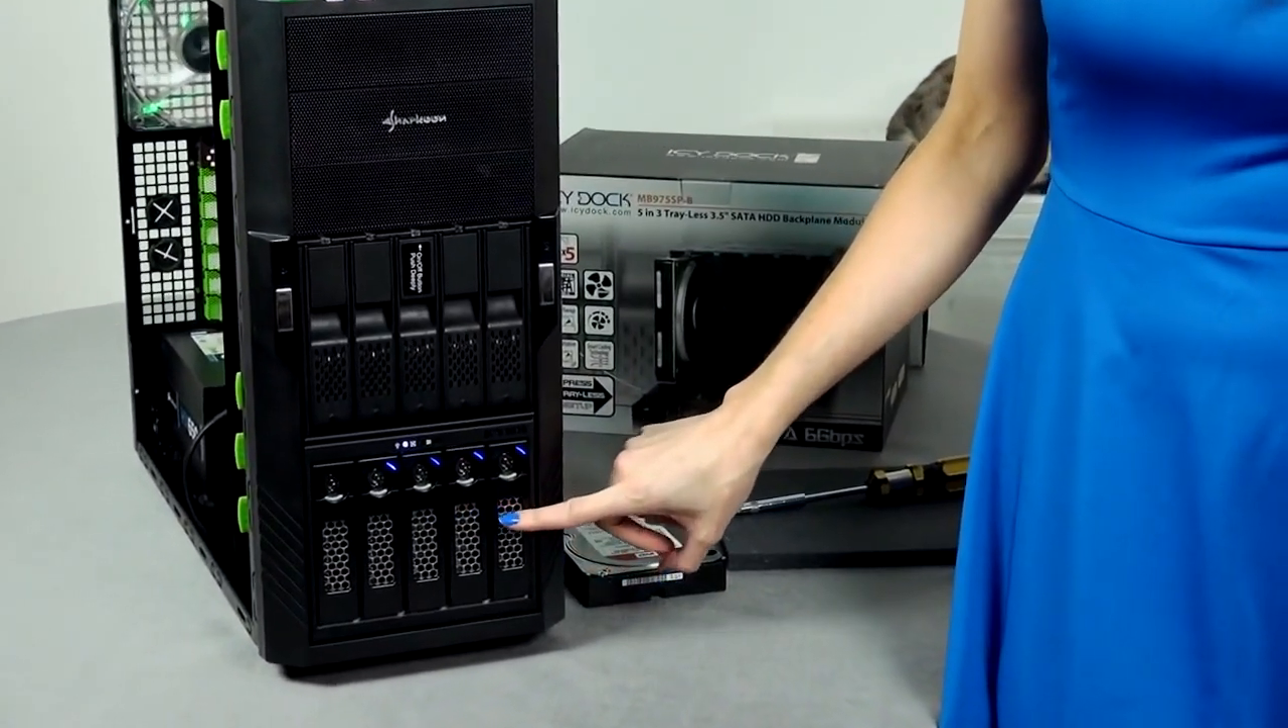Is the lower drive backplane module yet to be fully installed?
No.